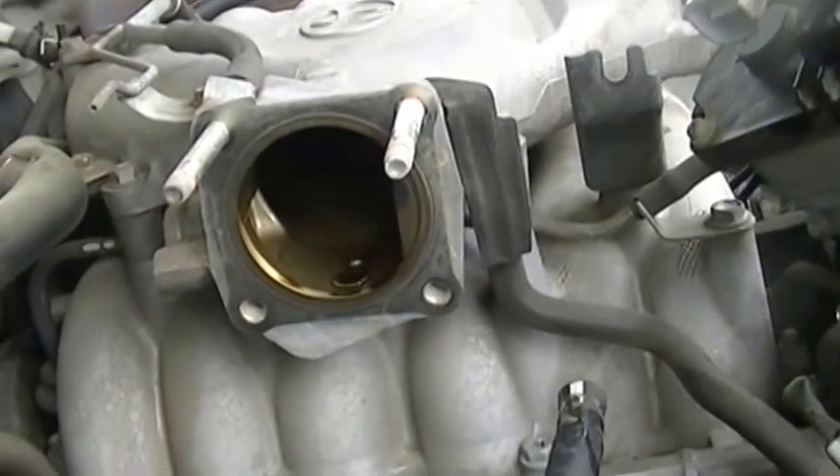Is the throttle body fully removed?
Yes.